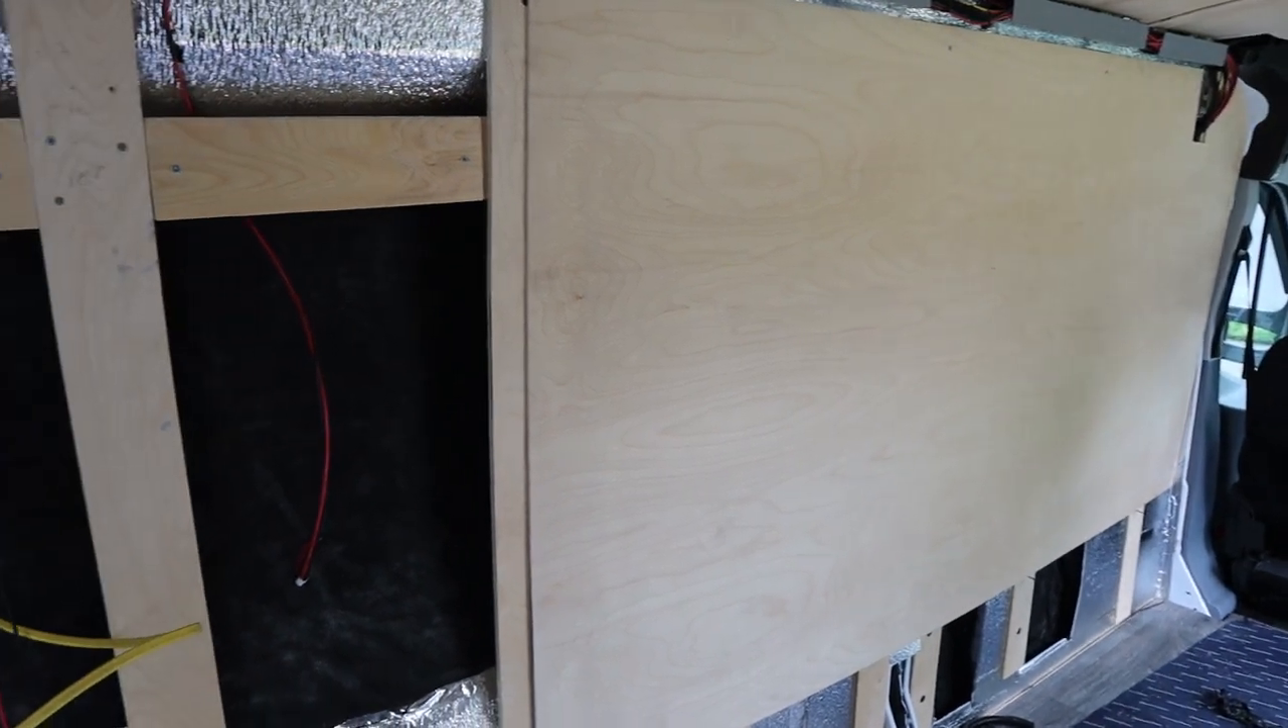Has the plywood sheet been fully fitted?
Yes.